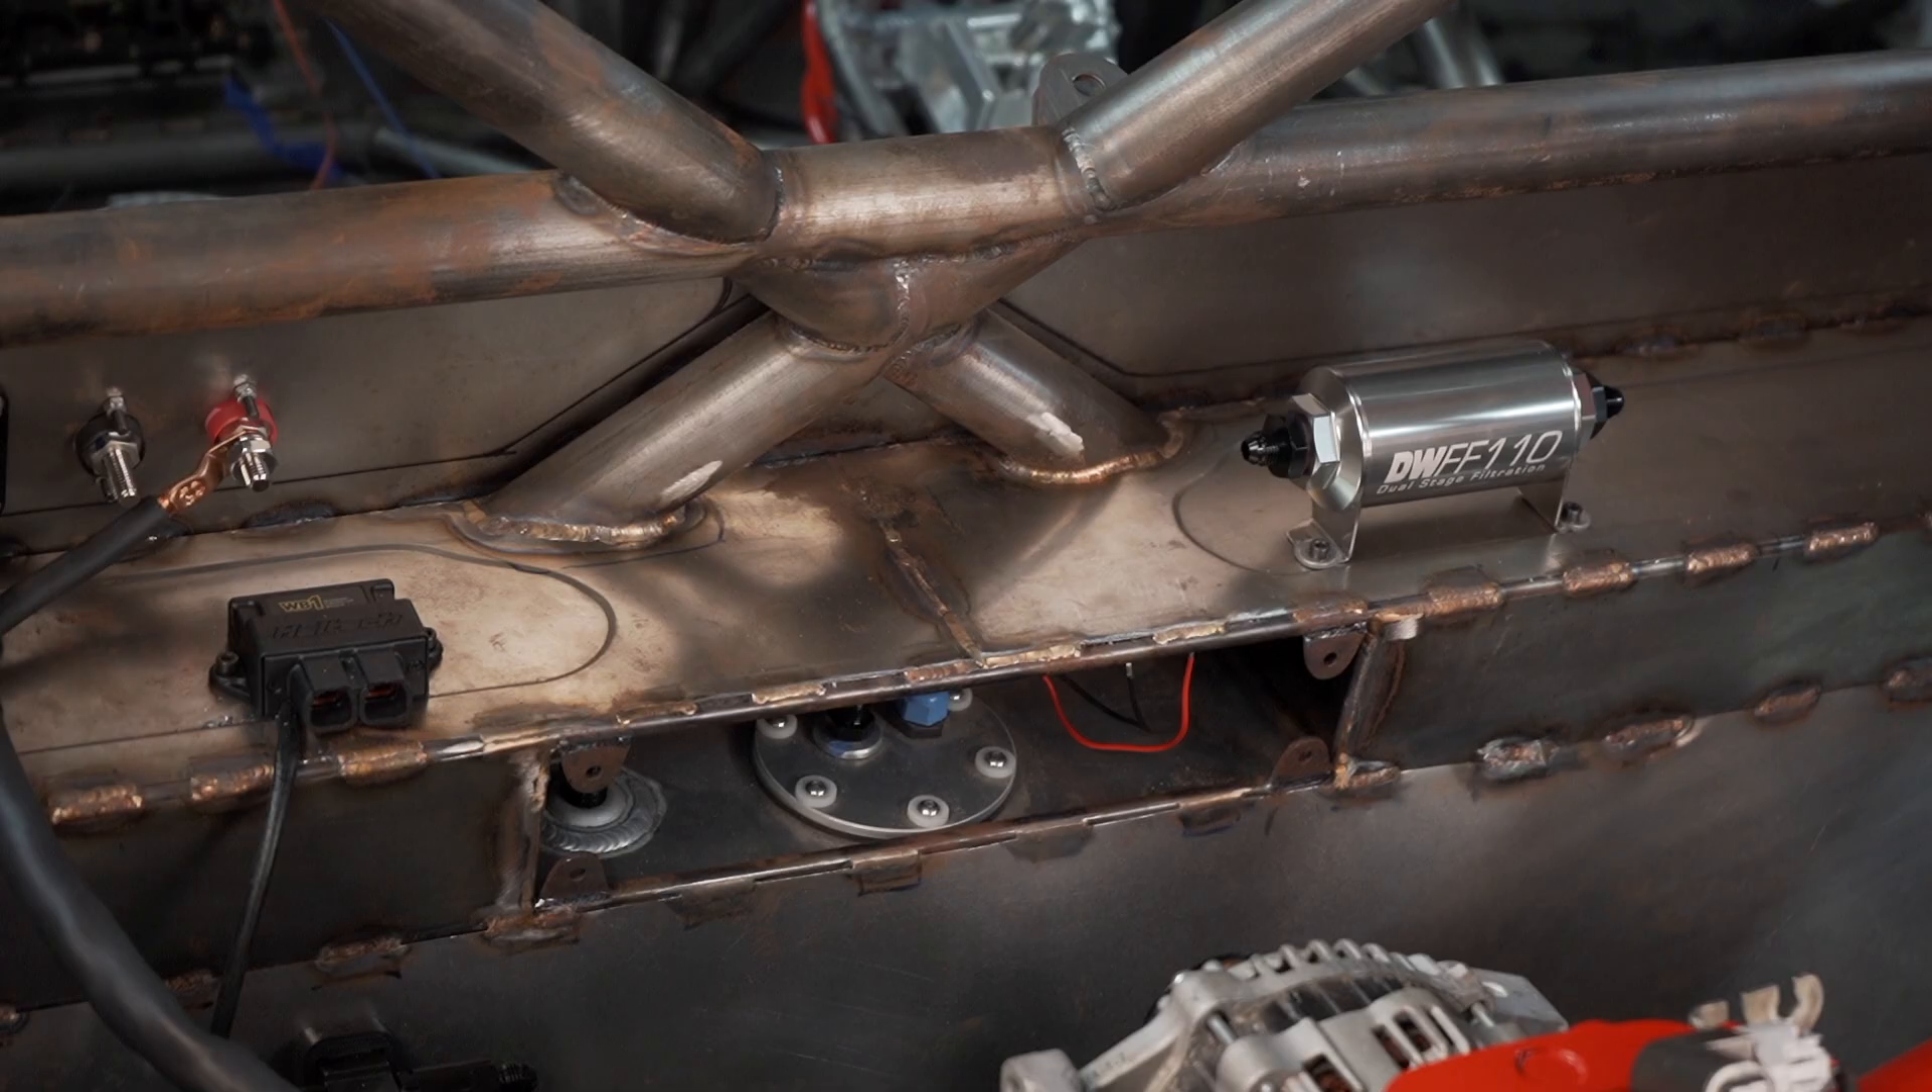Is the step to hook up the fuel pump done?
No.